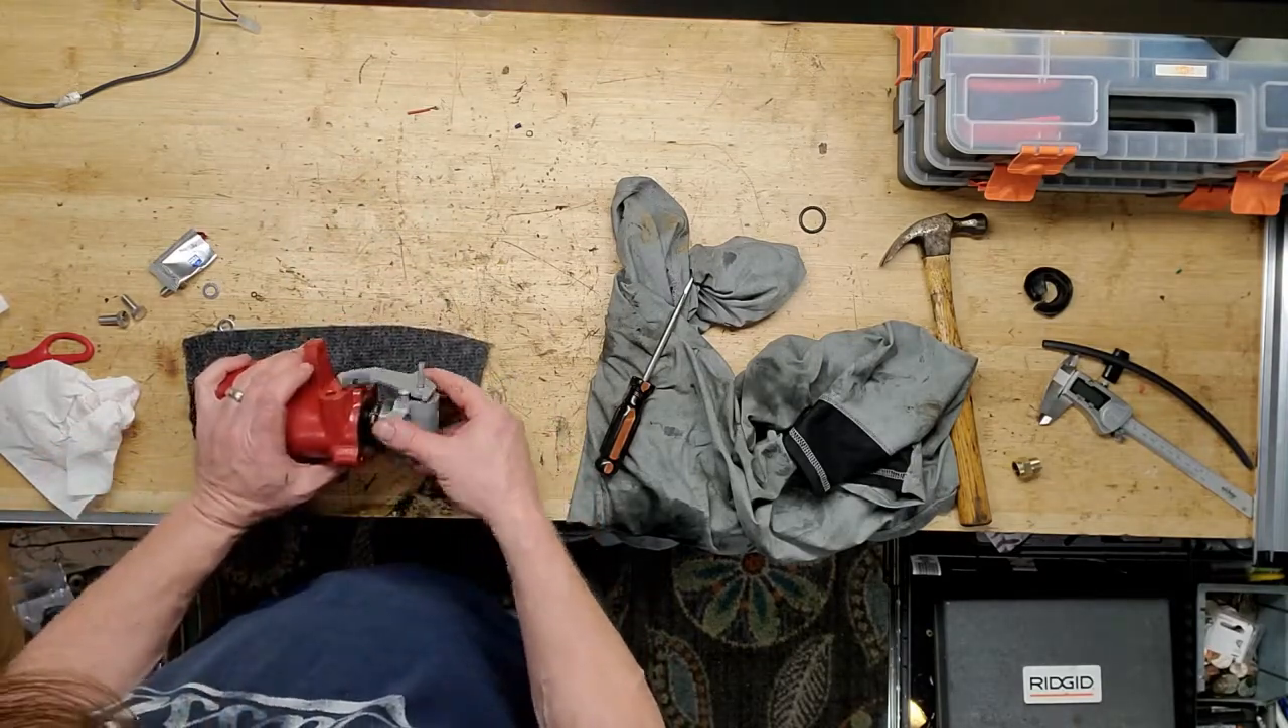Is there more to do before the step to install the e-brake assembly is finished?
Yes.